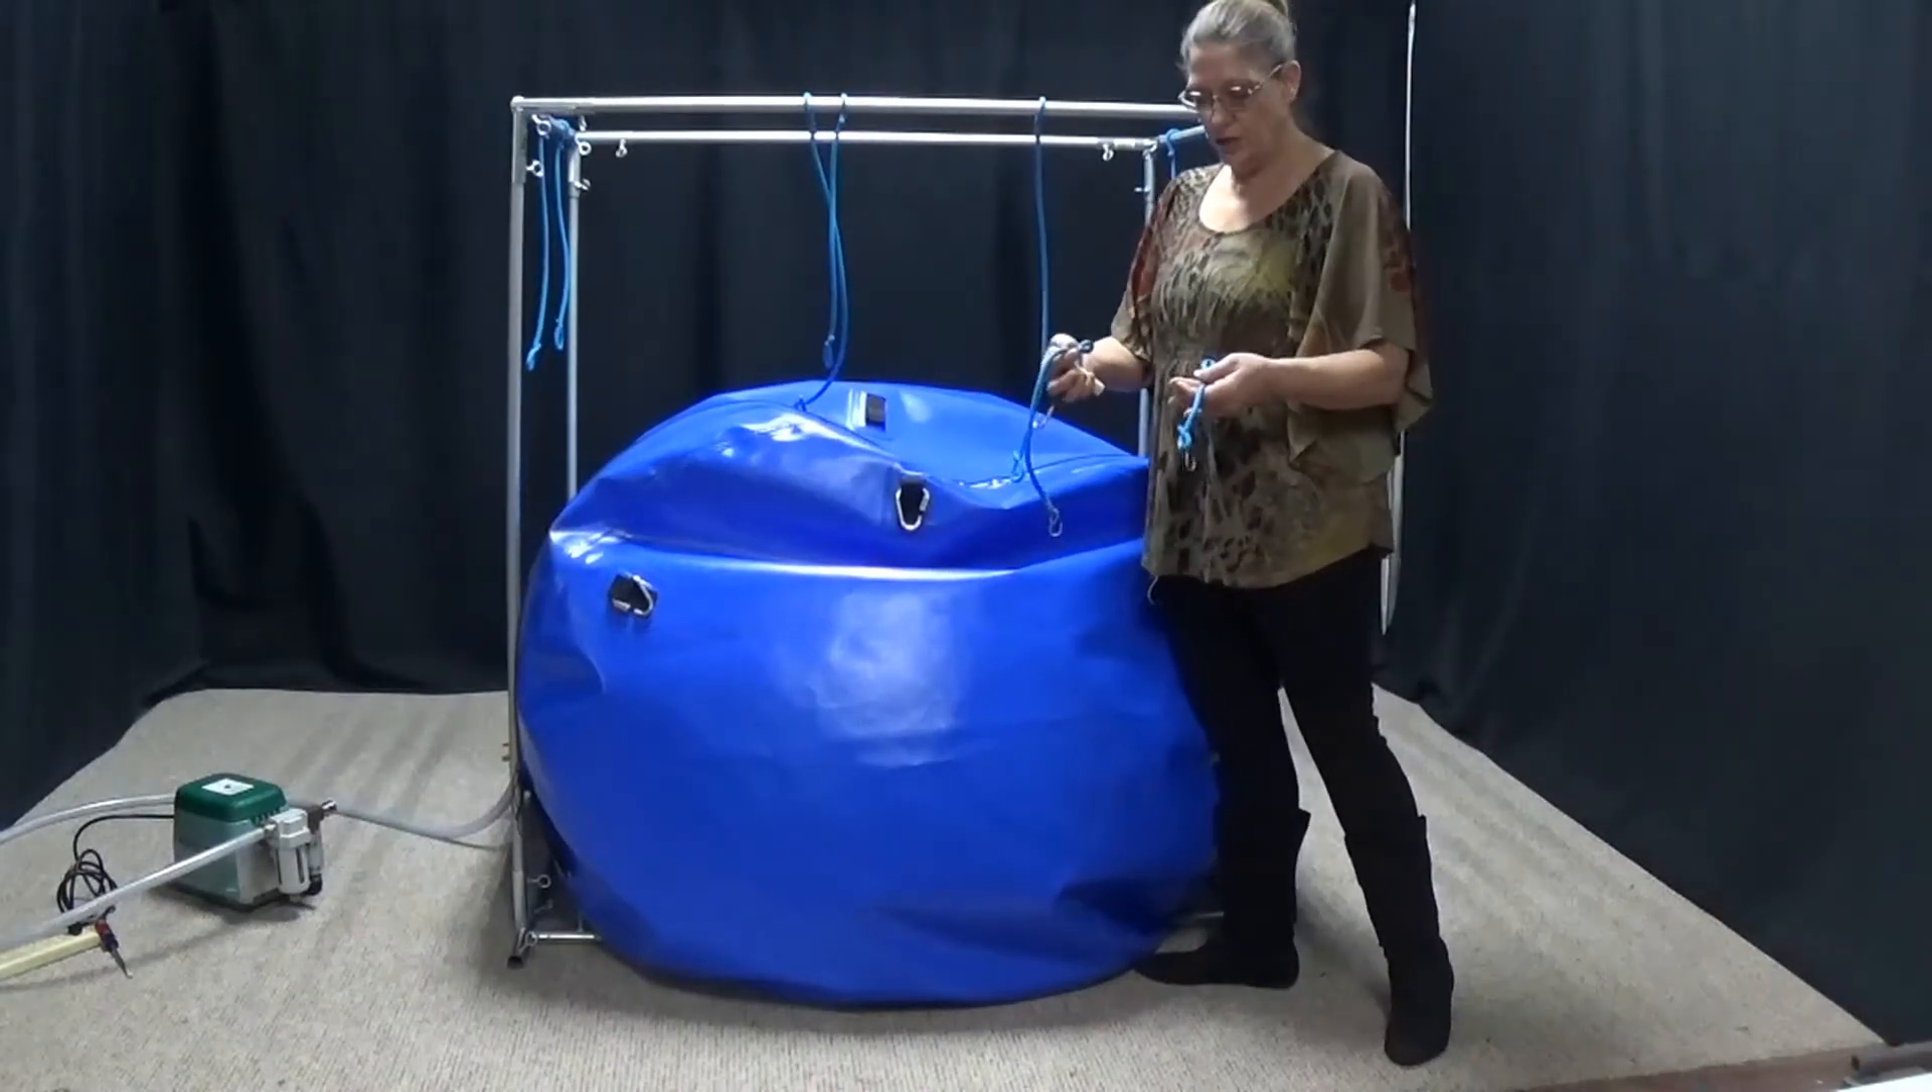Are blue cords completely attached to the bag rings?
No.